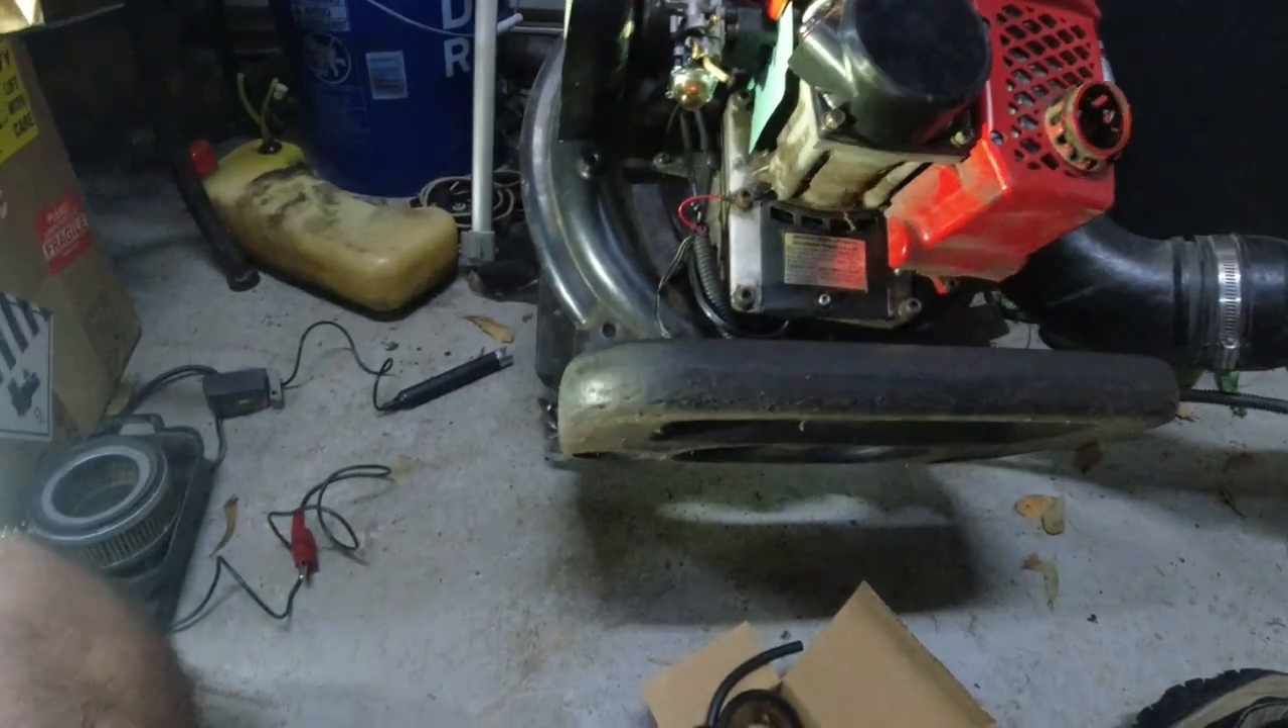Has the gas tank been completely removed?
Yes.